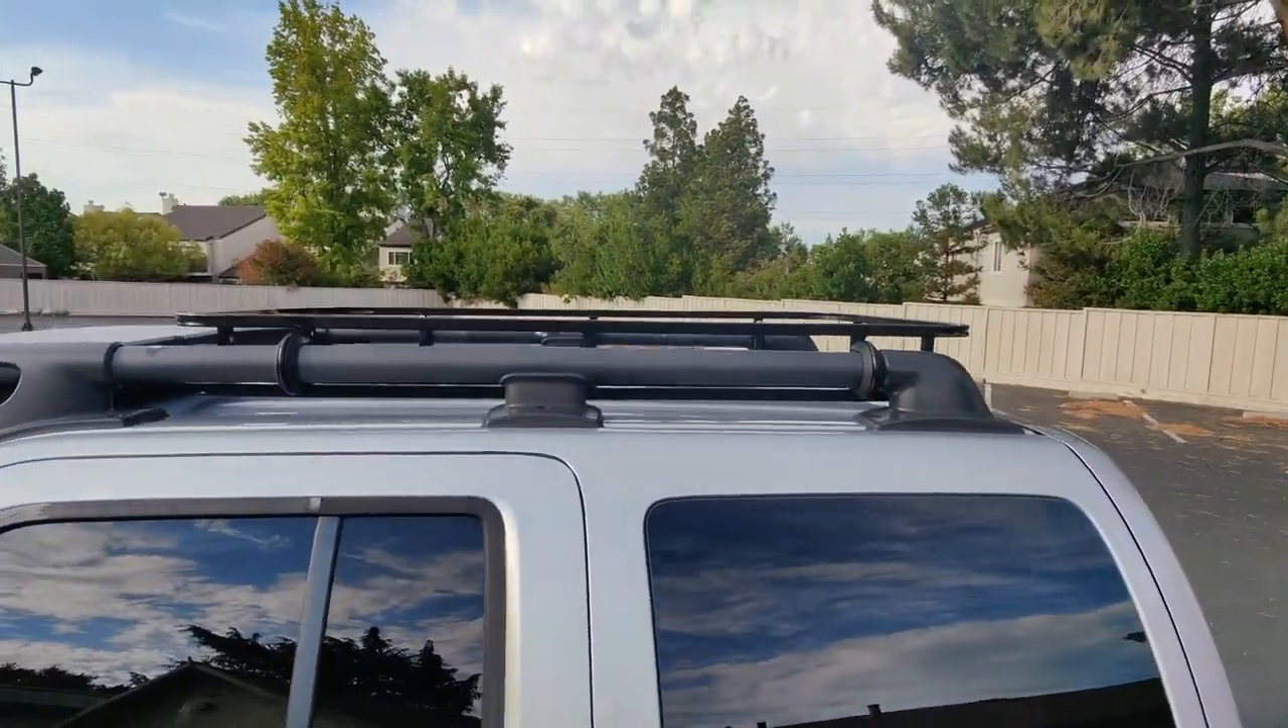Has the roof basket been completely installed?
Yes.